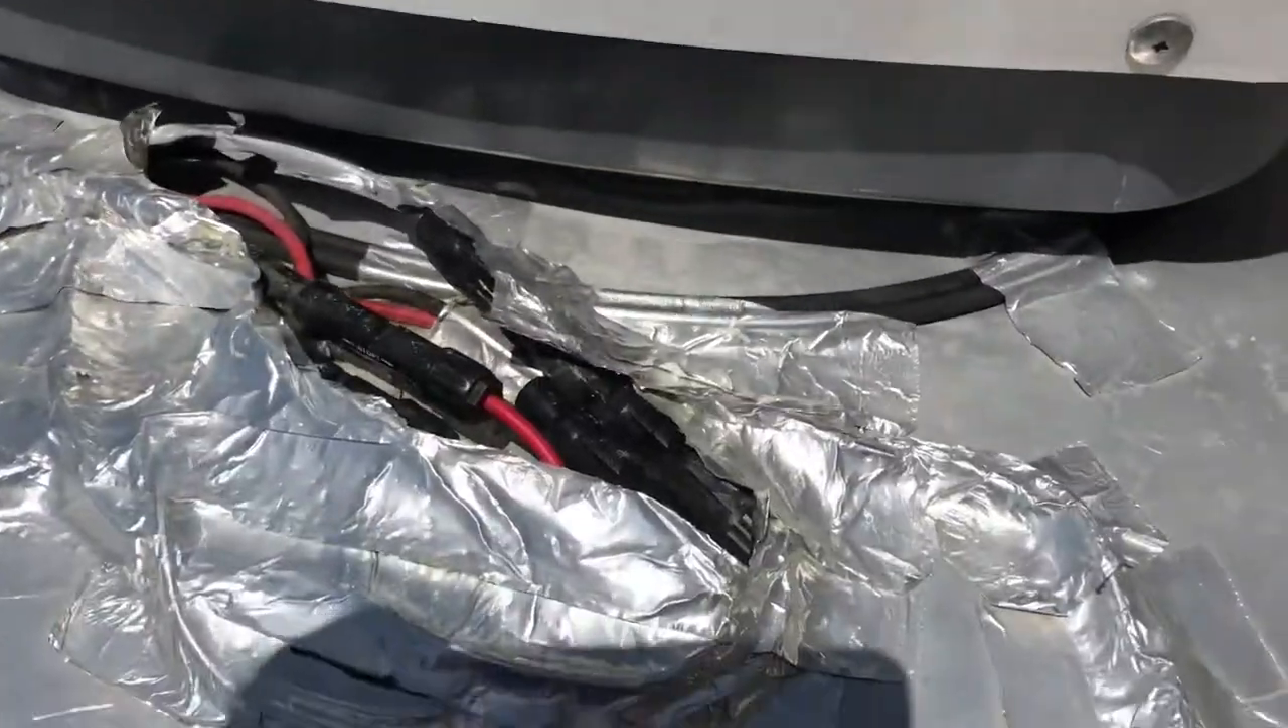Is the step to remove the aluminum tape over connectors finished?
No.